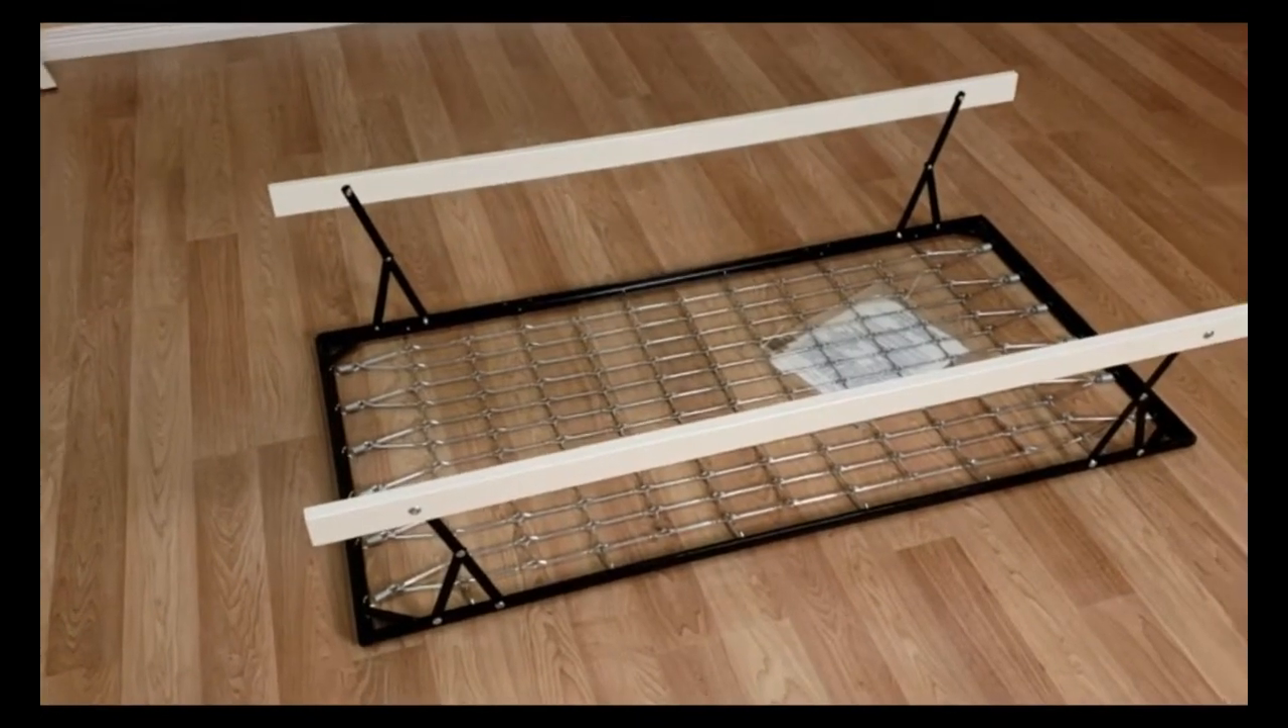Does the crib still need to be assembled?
Yes.